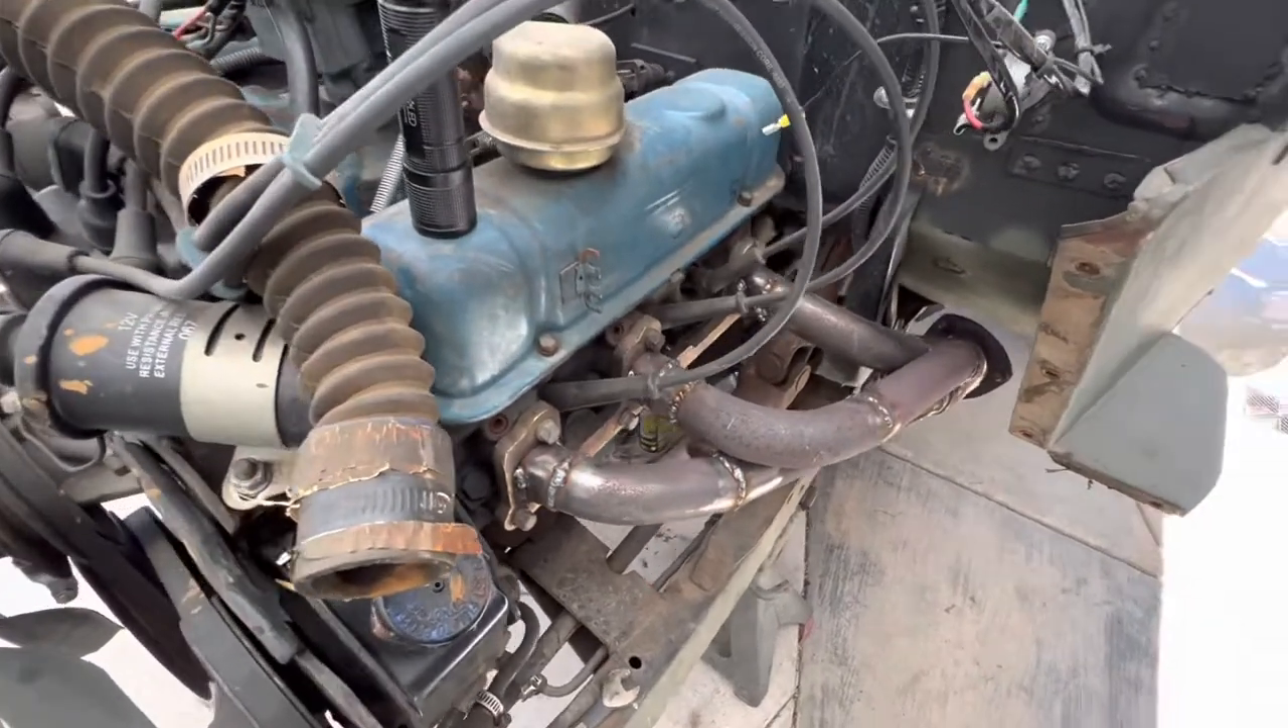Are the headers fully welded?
Yes.